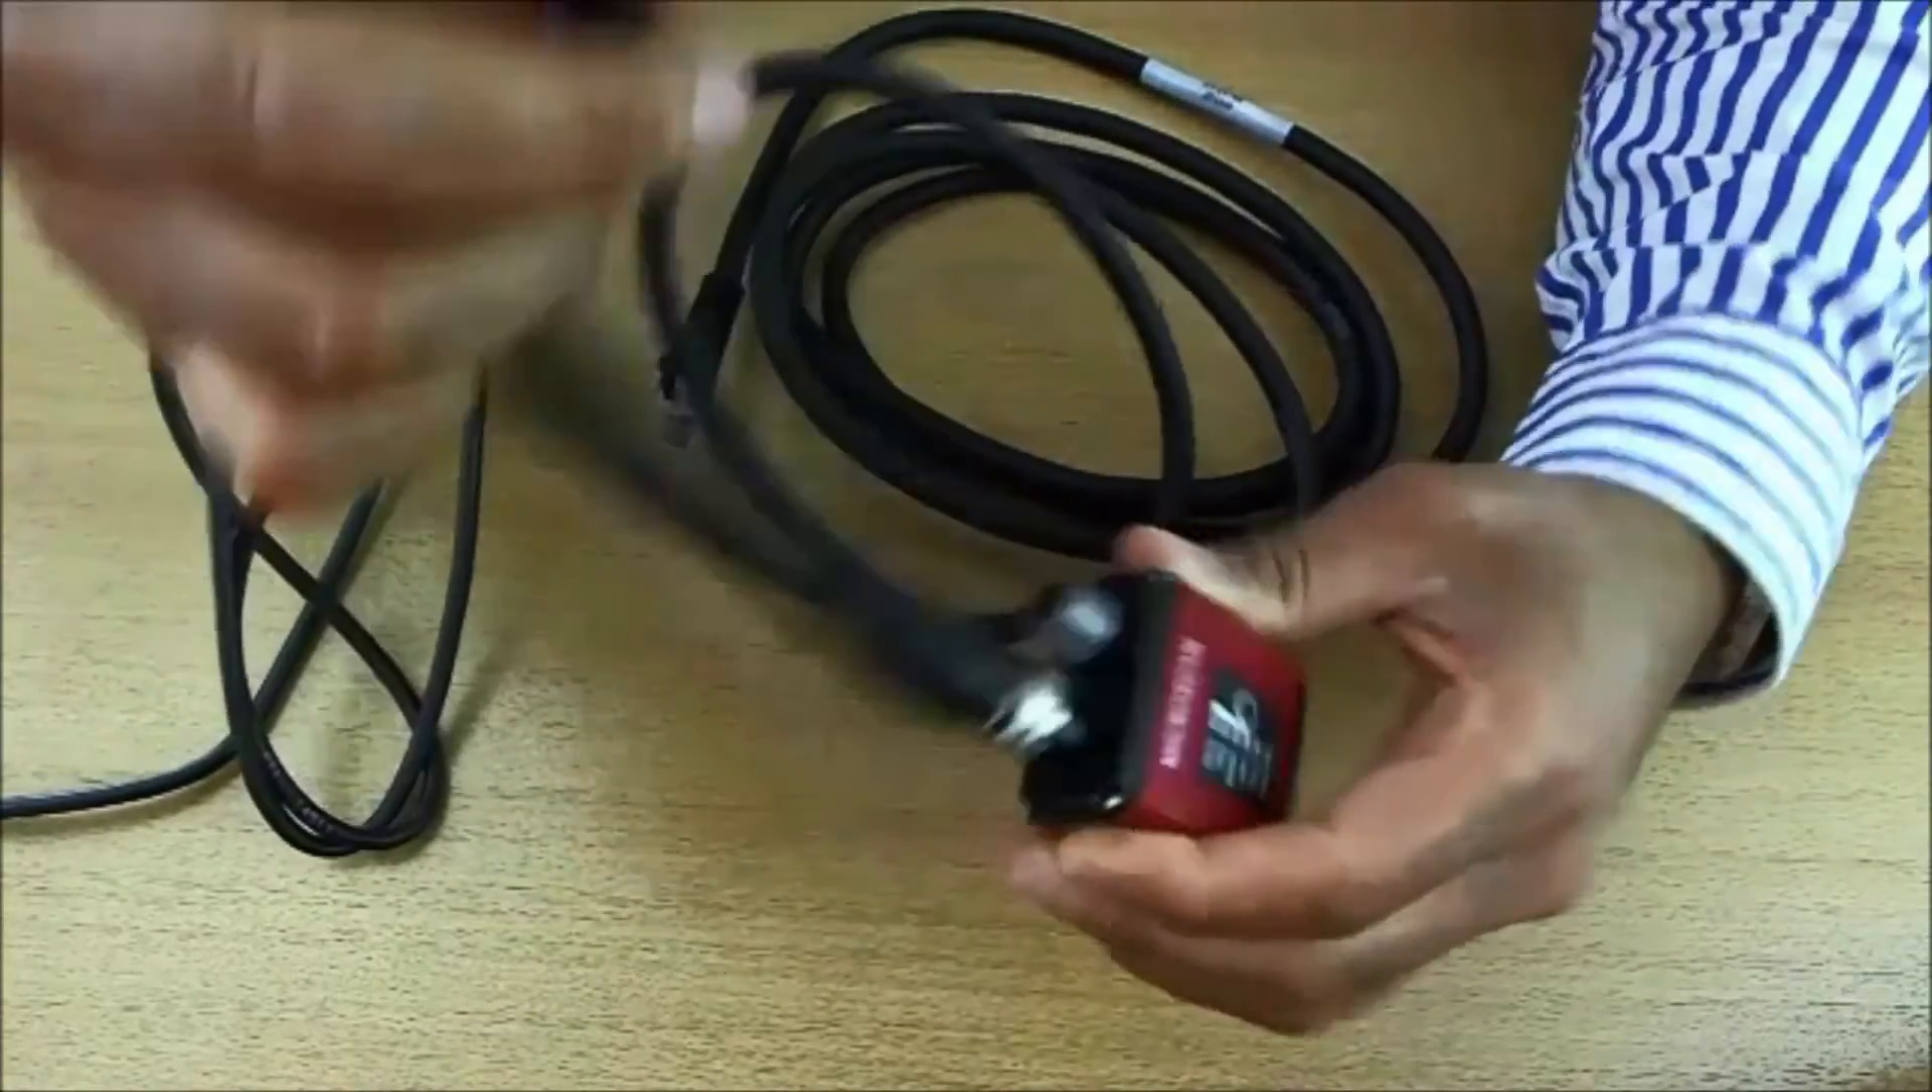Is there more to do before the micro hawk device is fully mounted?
Yes.